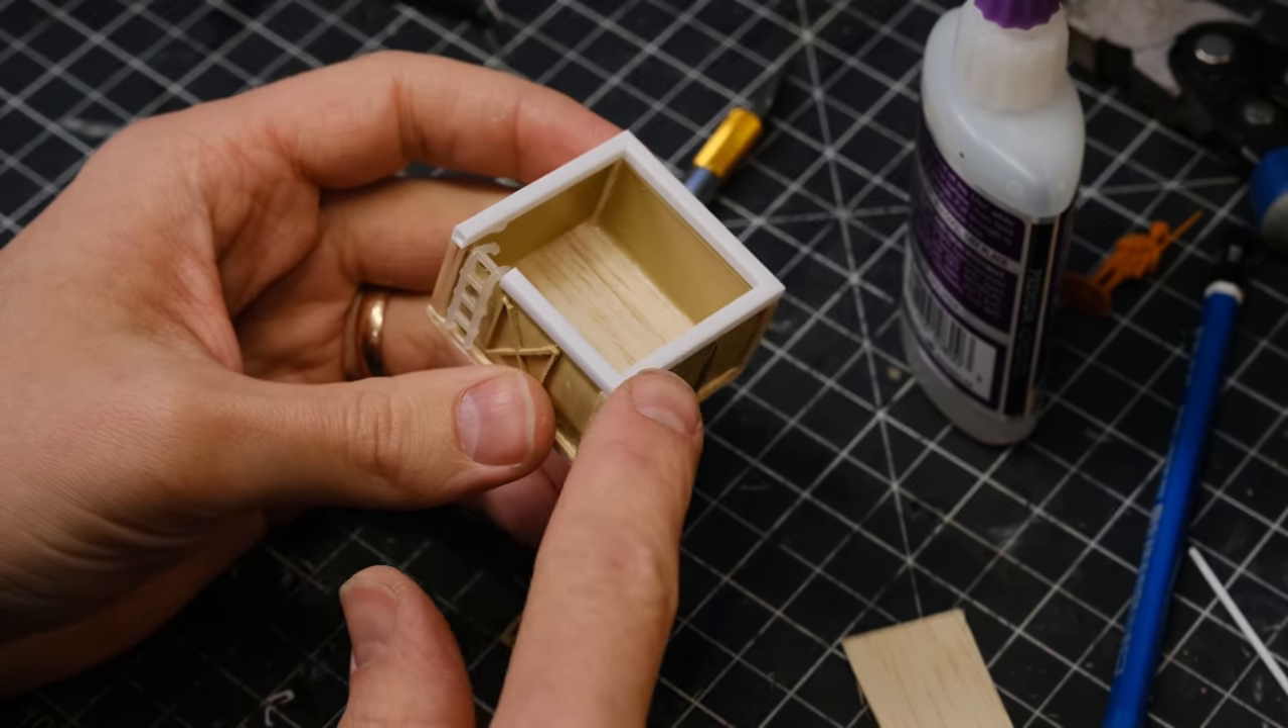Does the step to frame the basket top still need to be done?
No.